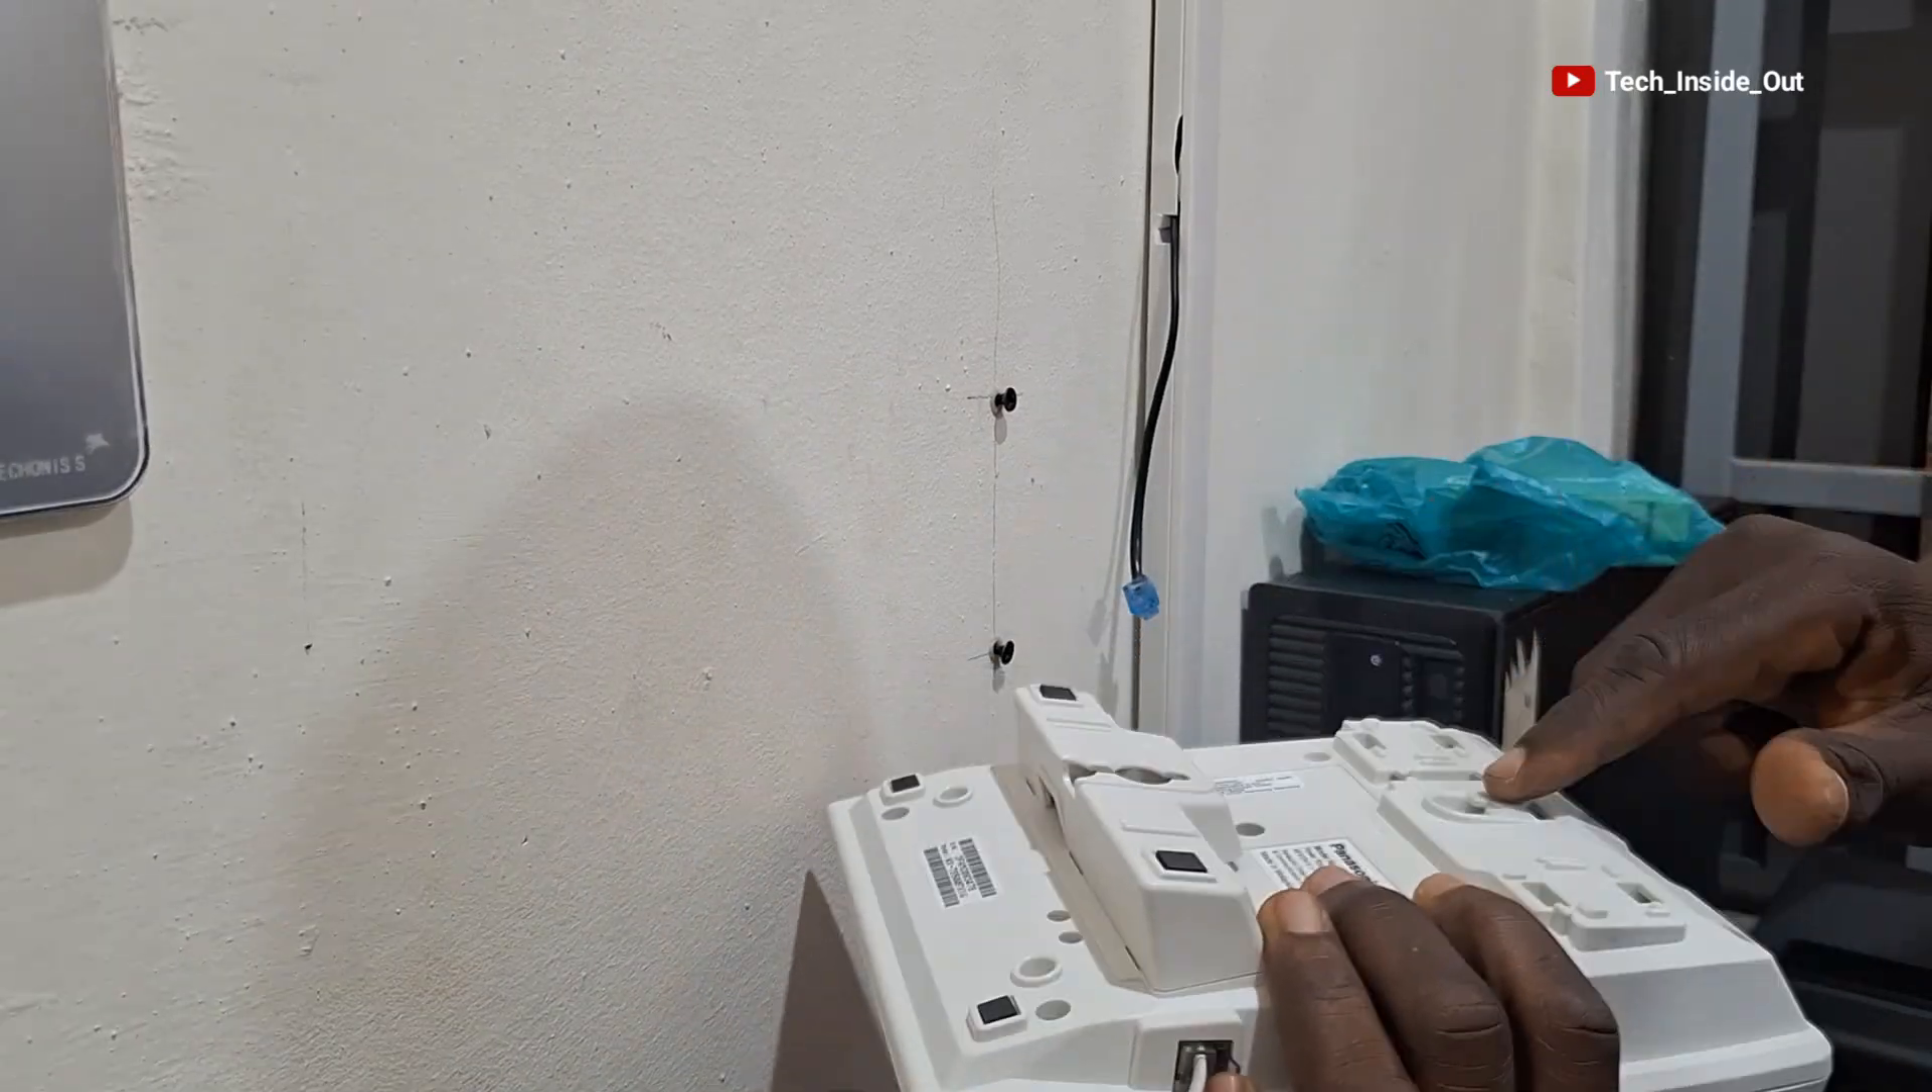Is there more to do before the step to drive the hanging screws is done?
No.